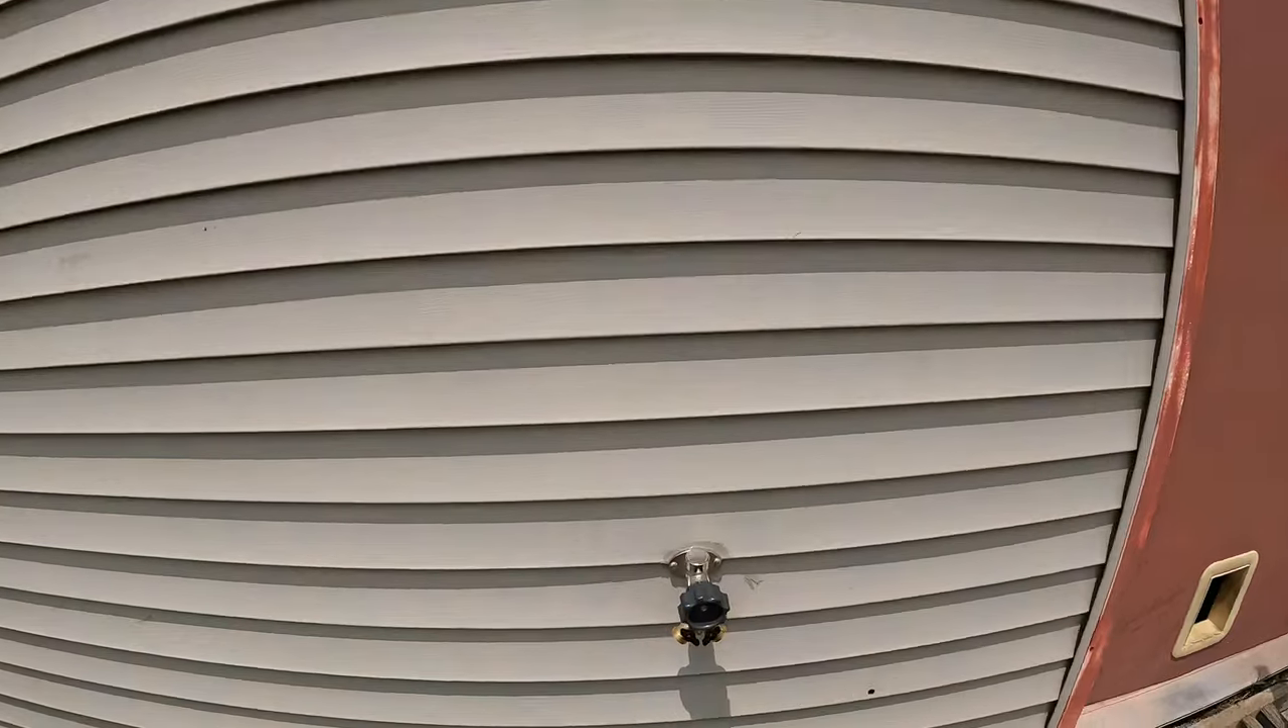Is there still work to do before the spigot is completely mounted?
No.